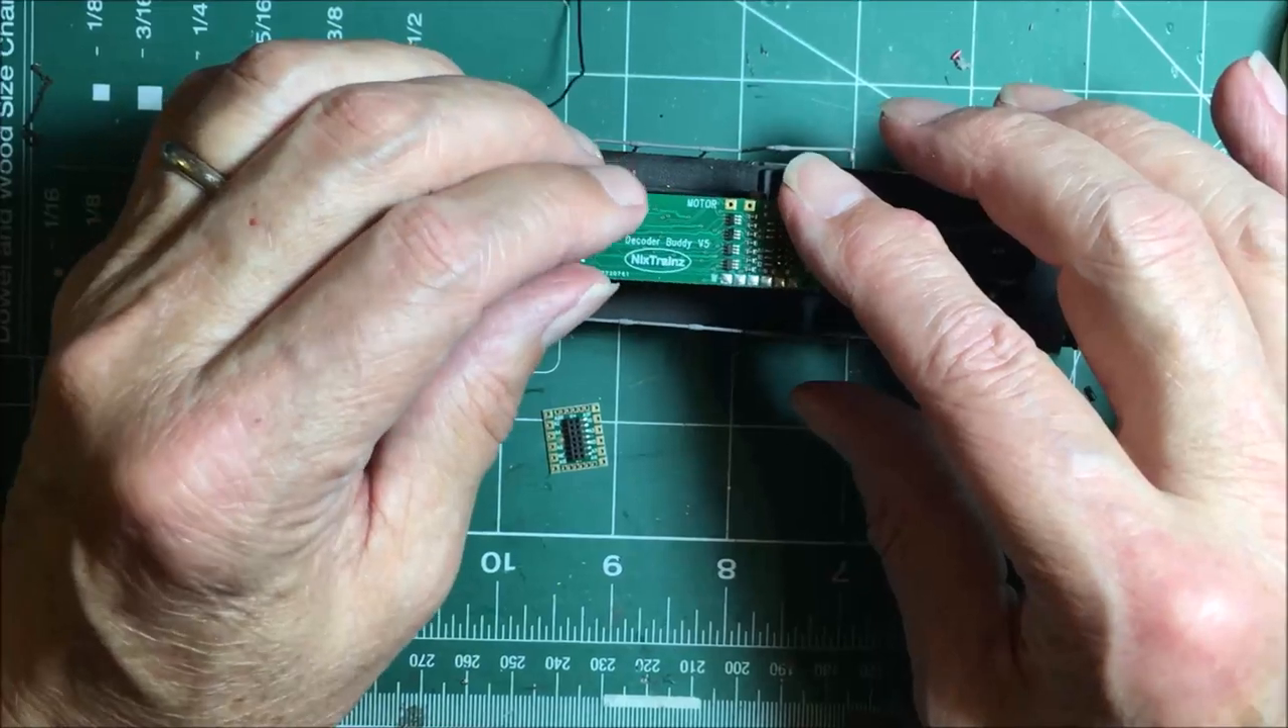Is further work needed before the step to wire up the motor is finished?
Yes.